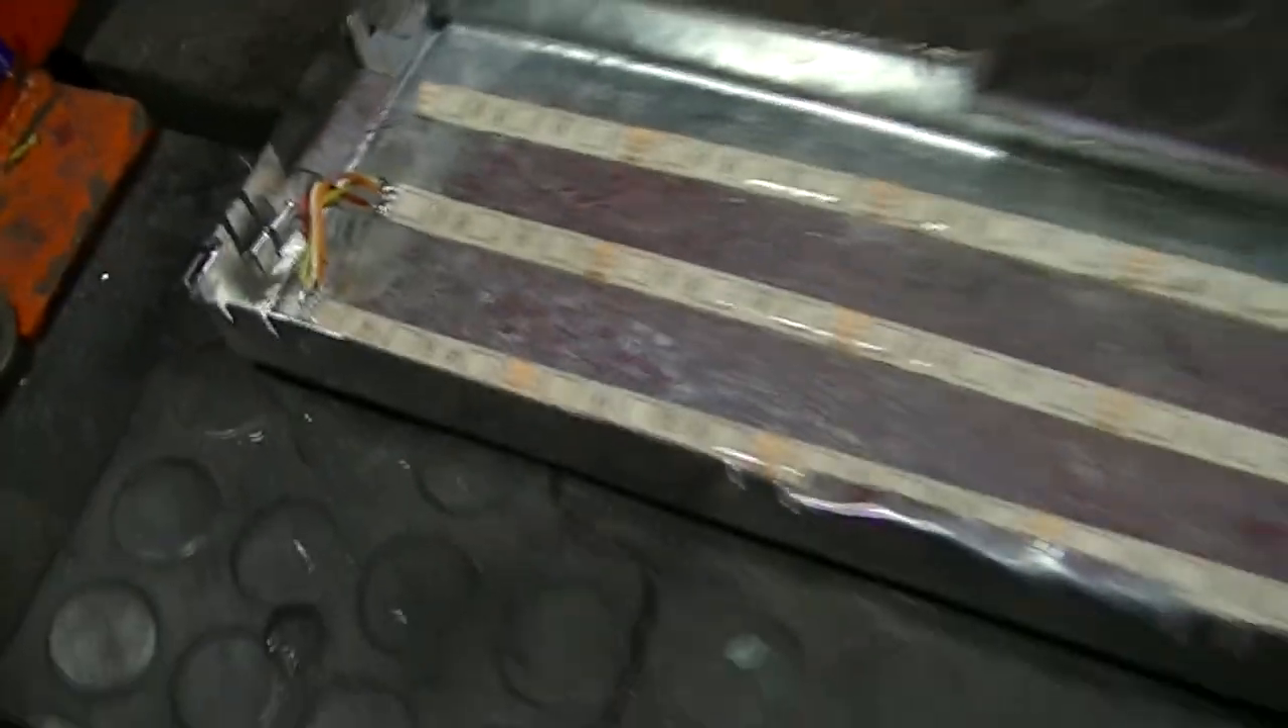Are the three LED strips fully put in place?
Yes.